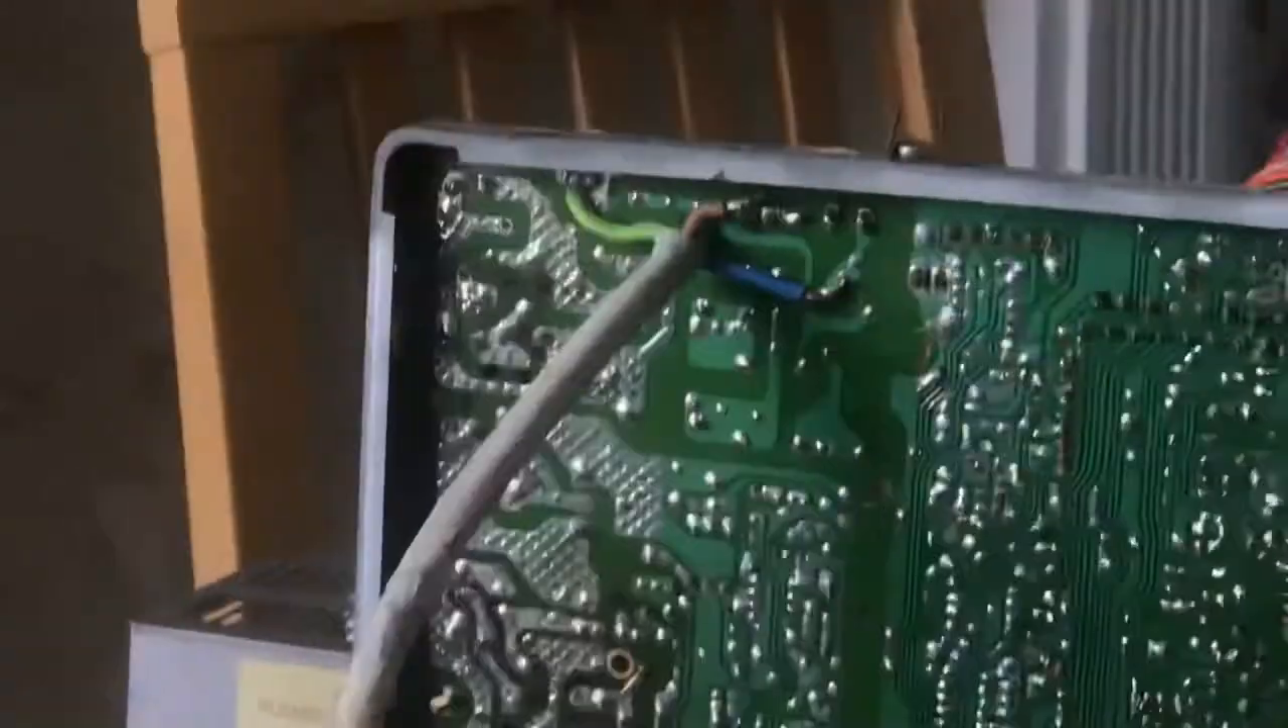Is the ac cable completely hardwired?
Yes.